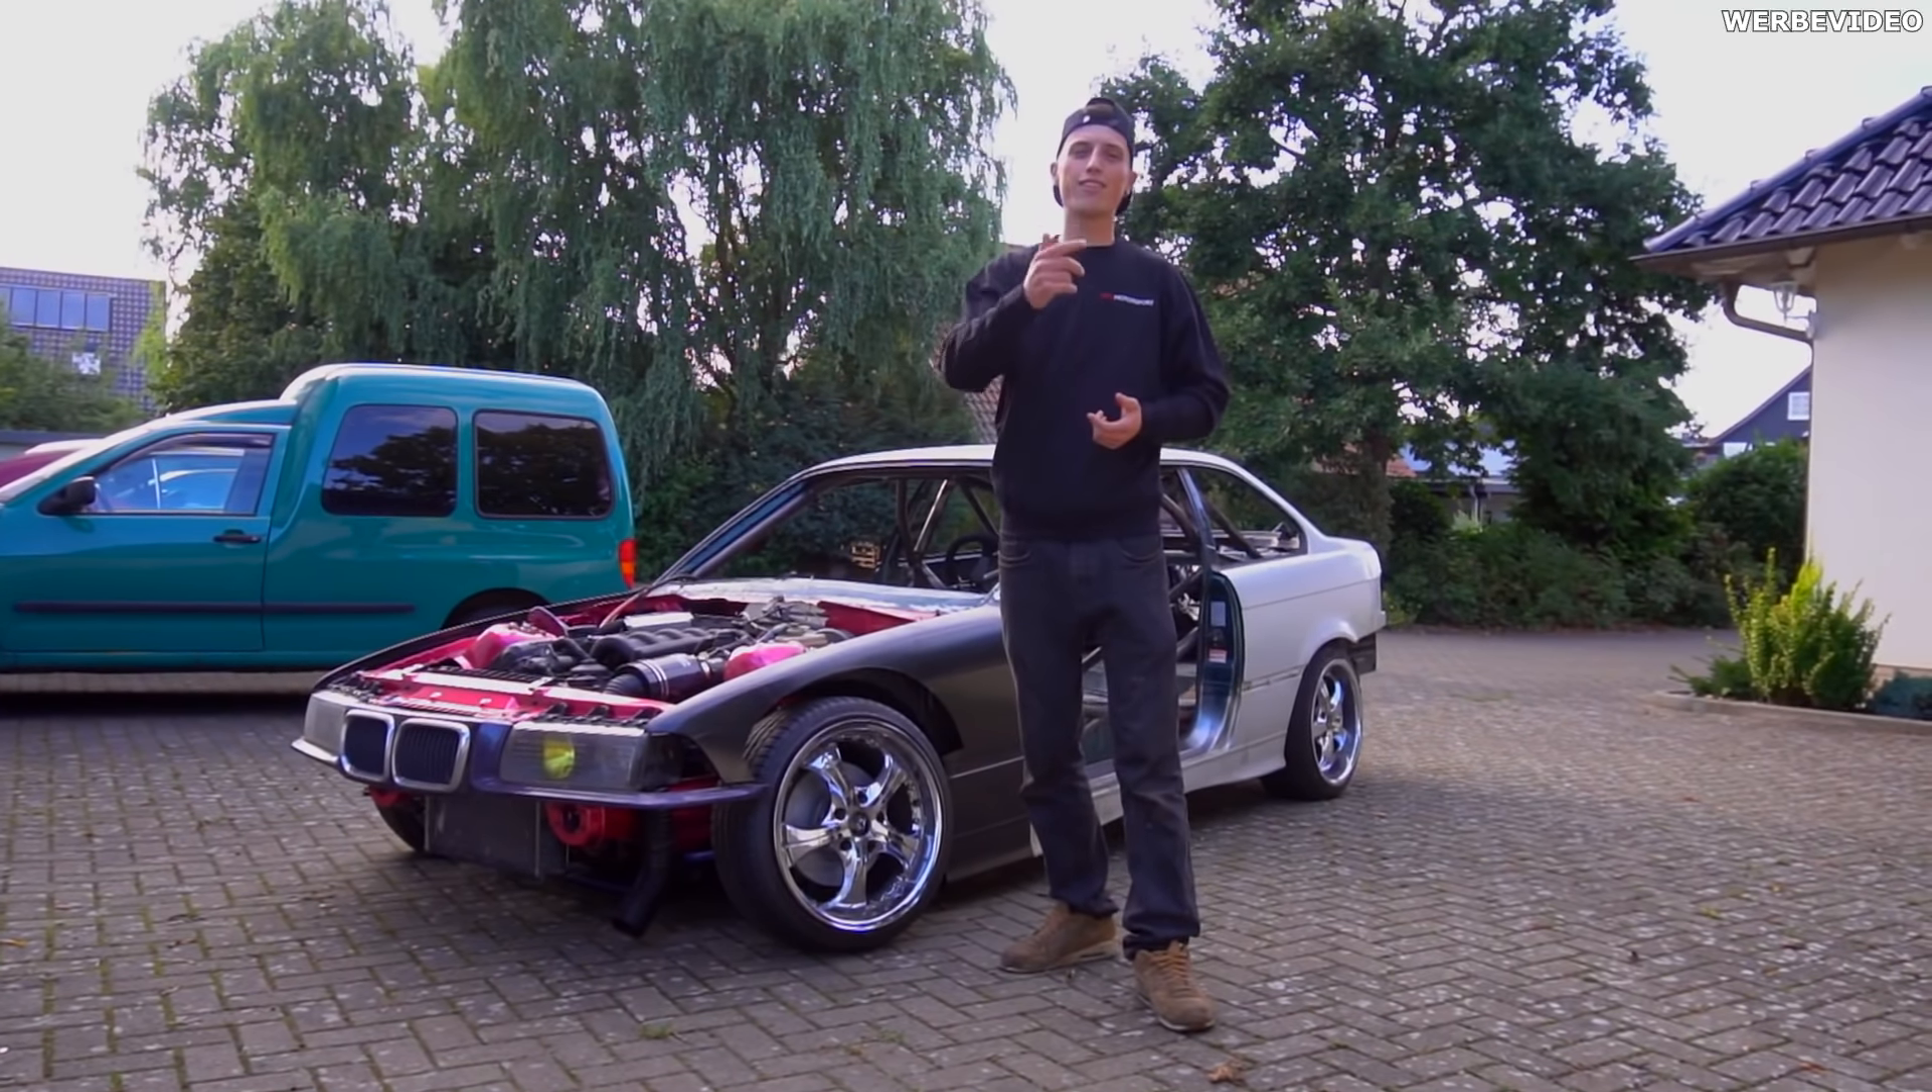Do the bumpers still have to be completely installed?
Yes.